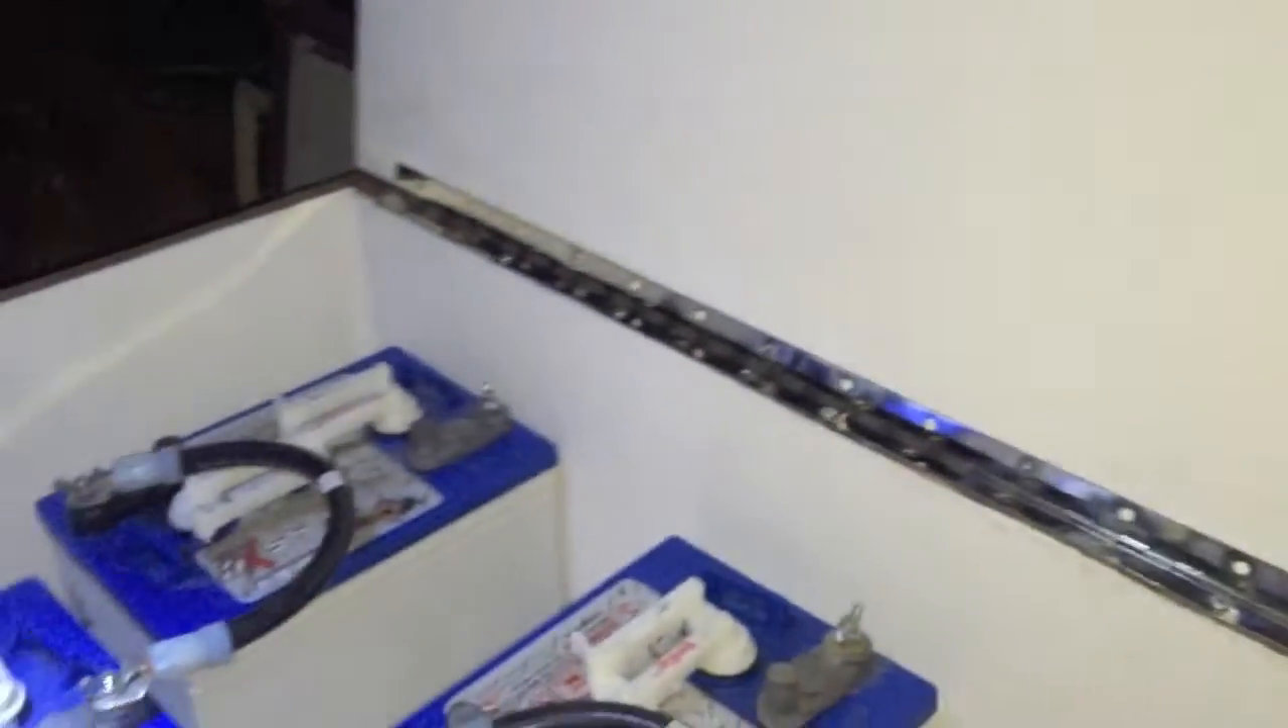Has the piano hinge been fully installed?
Yes.